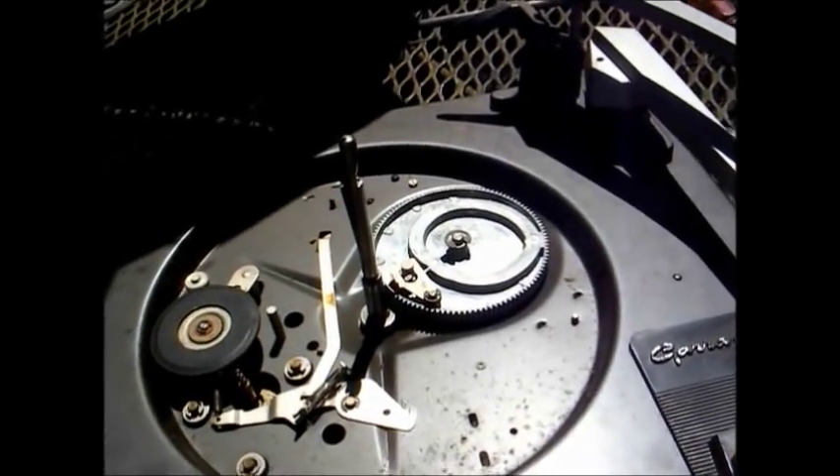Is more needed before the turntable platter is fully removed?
No.